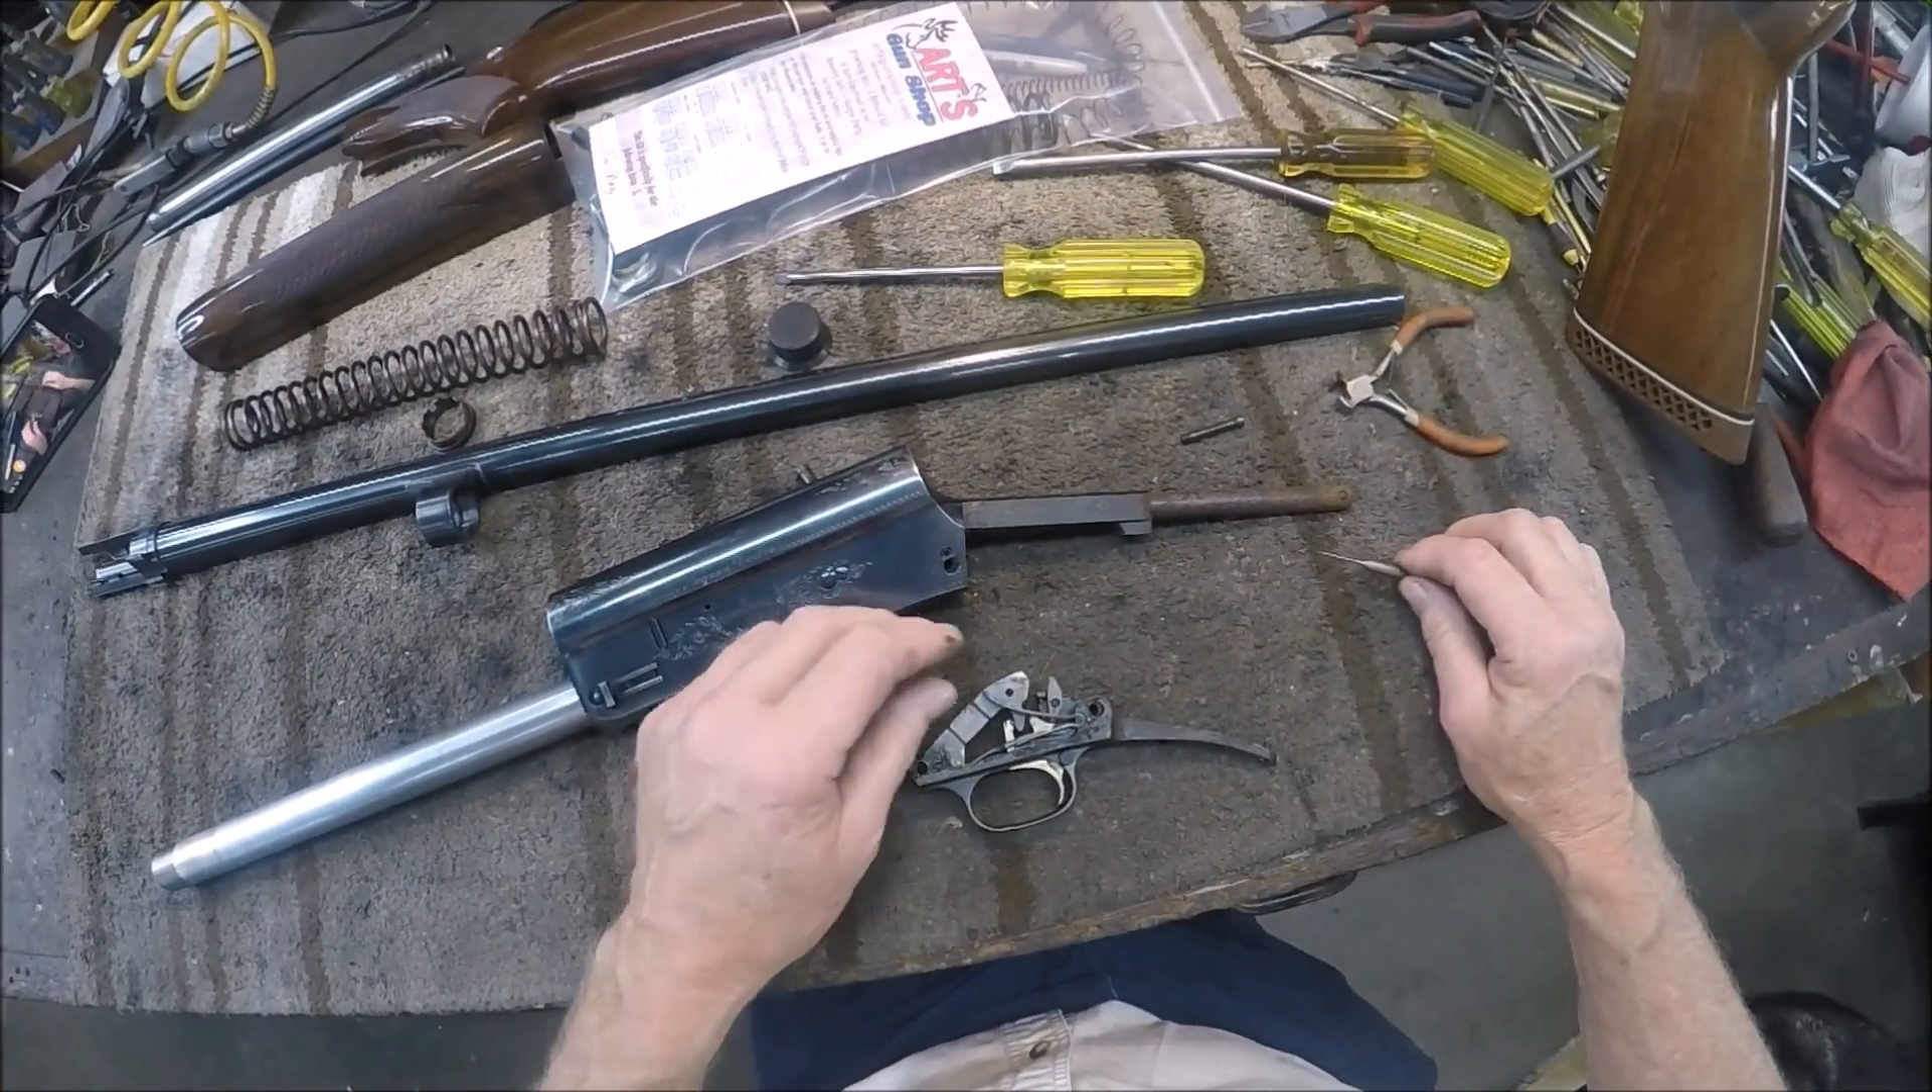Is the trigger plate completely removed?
Yes.